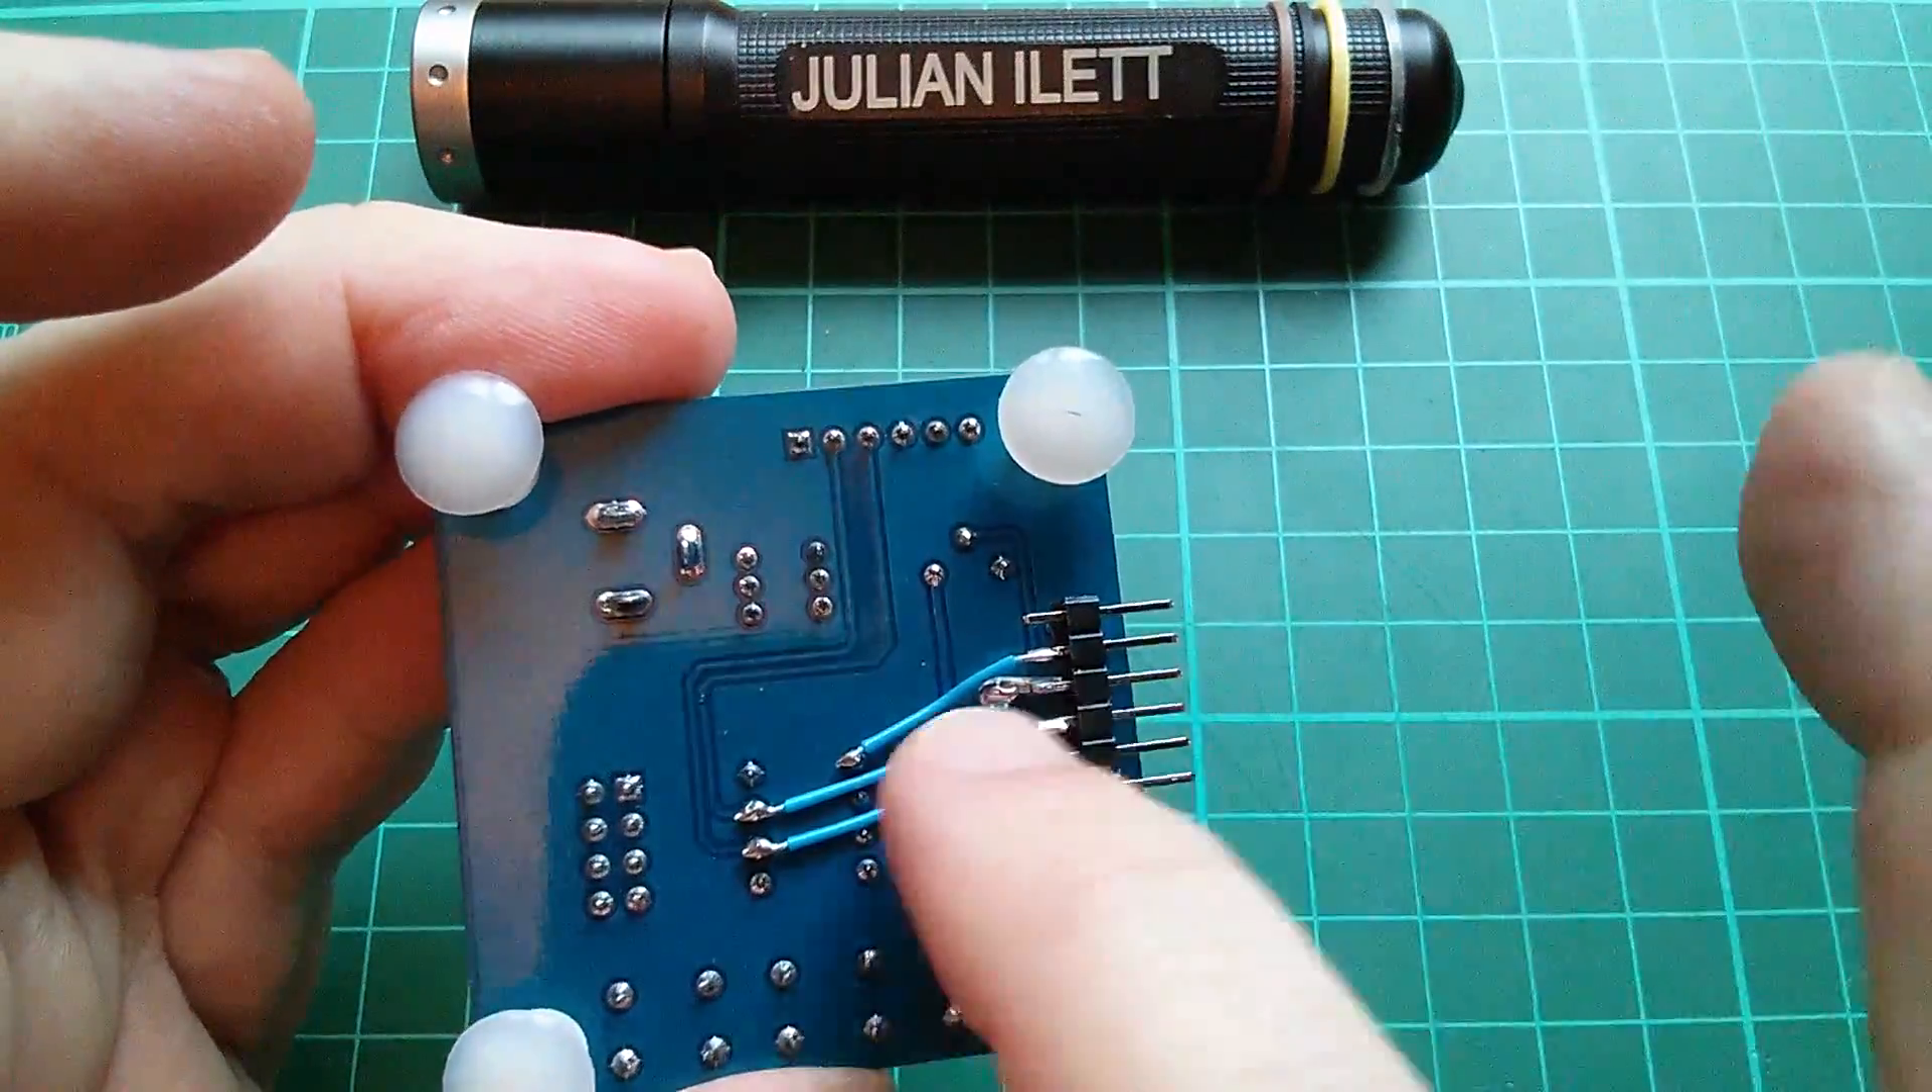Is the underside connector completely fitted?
Yes.